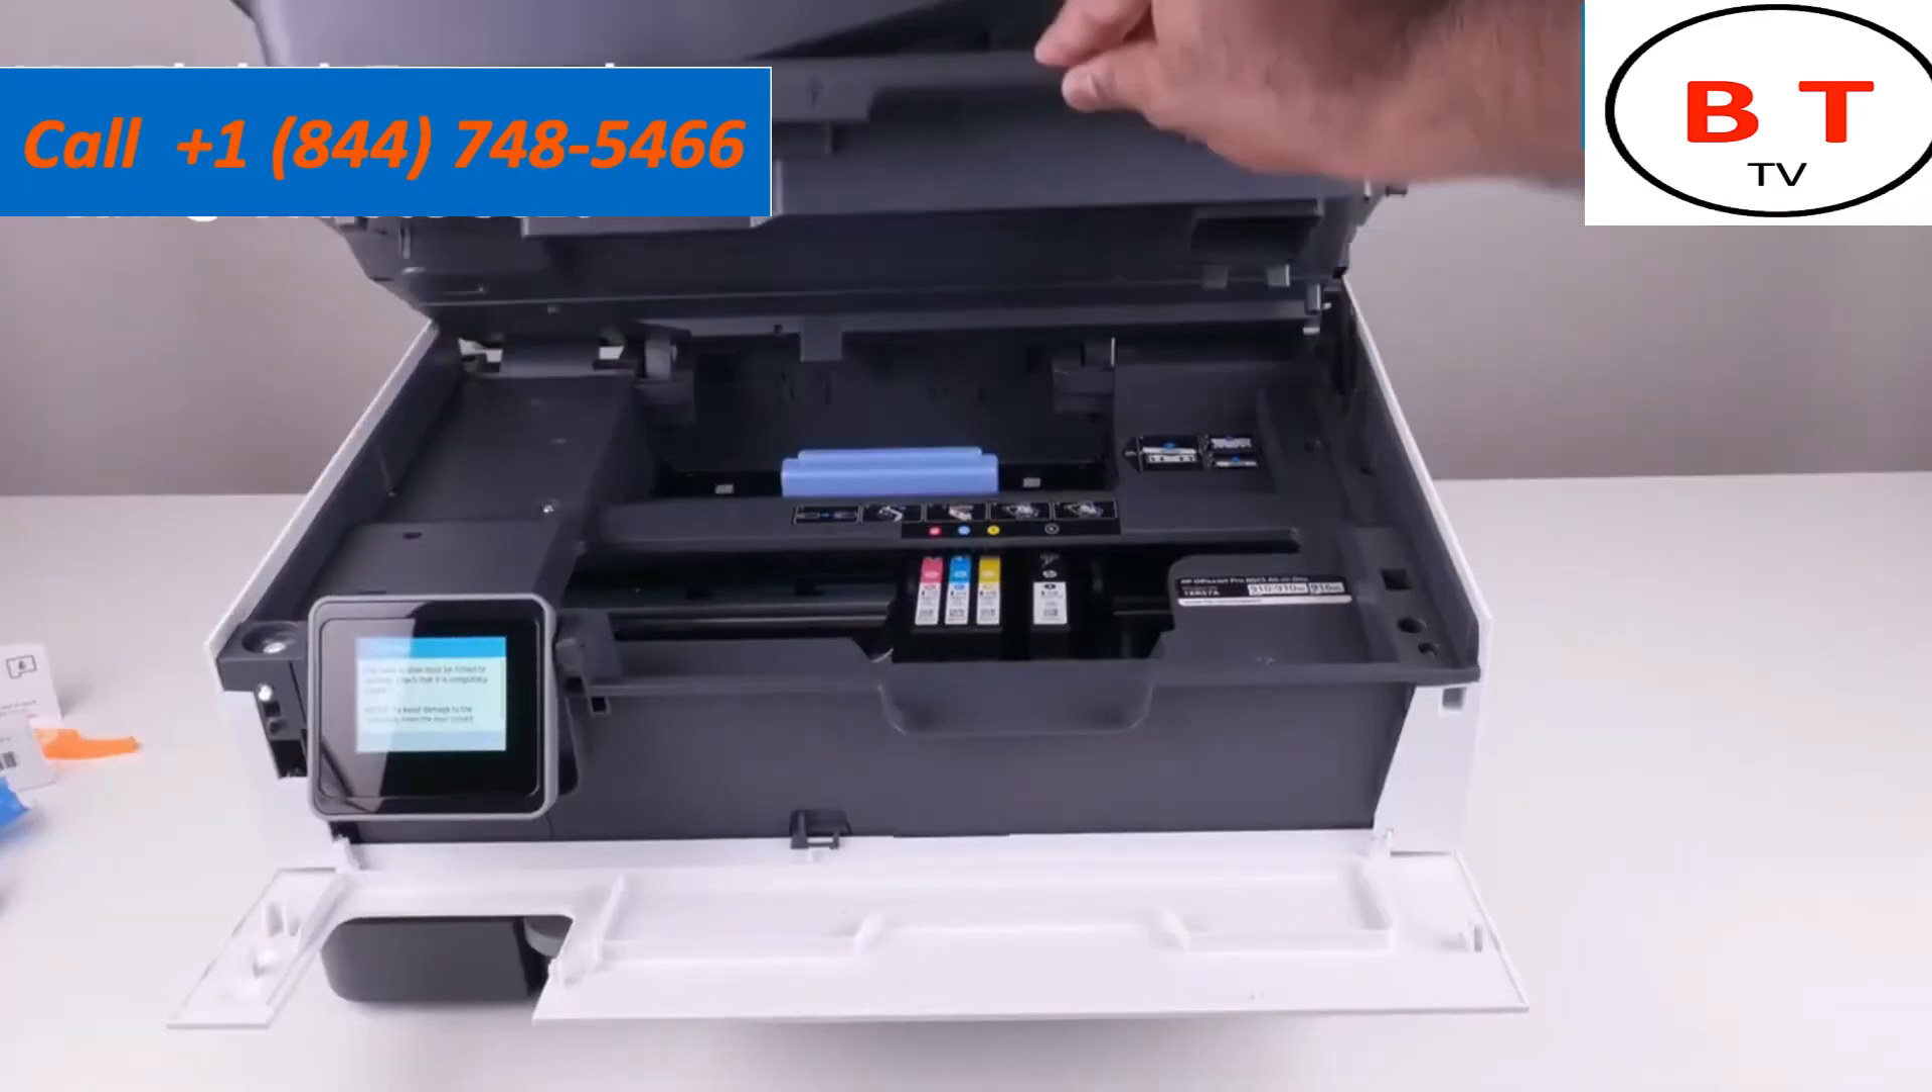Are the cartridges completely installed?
Yes.